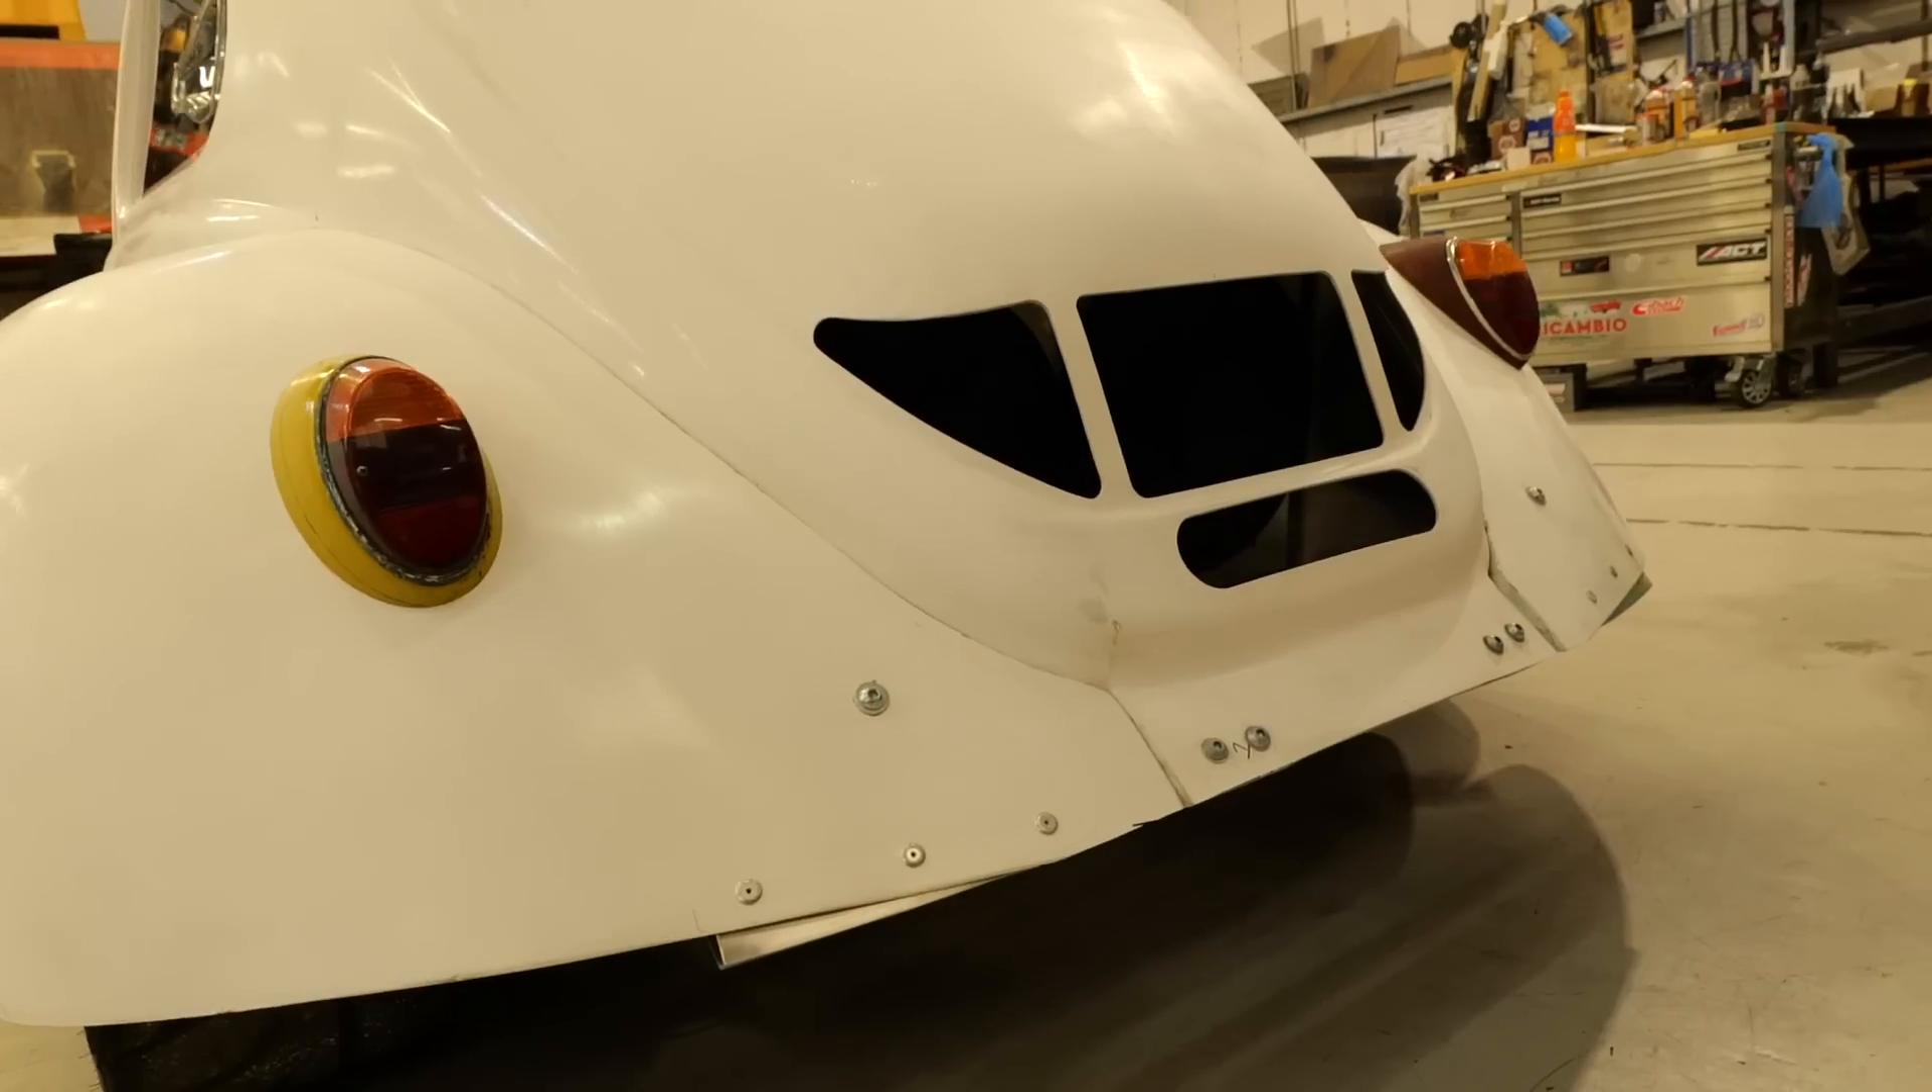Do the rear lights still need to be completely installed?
No.